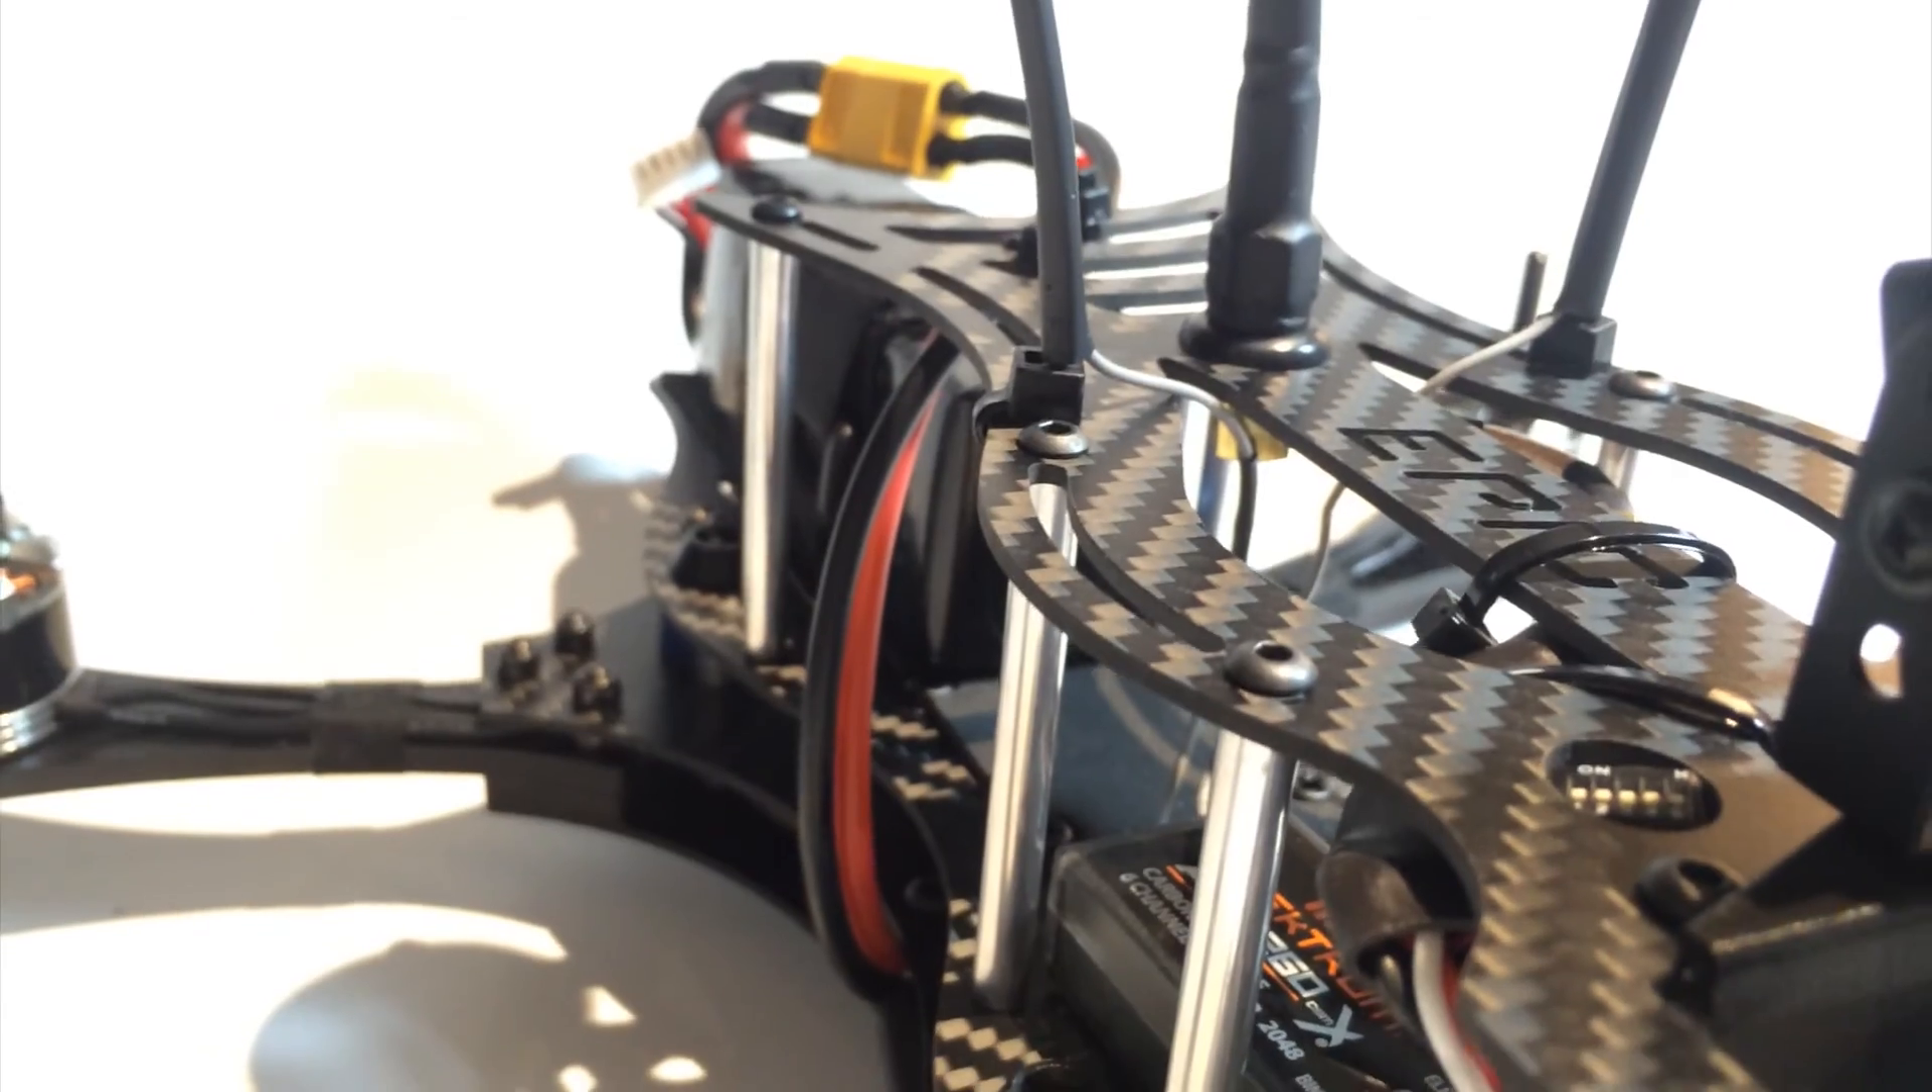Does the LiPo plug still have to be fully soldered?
No.